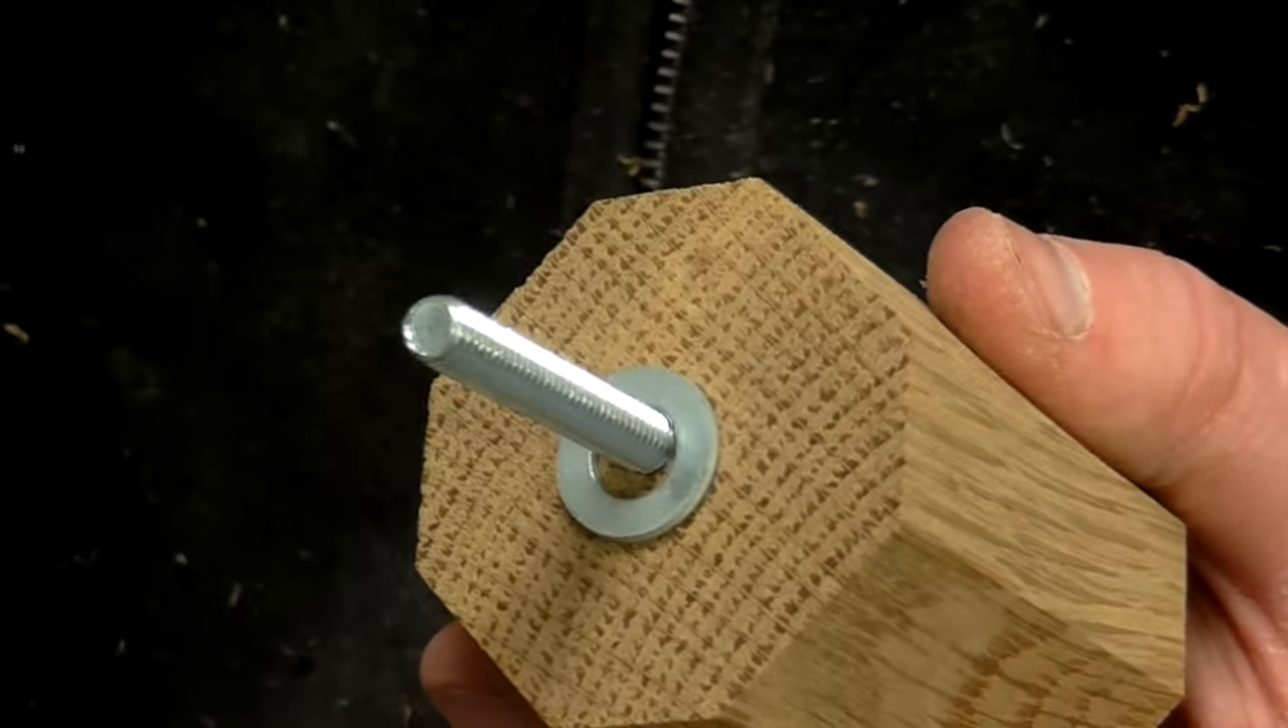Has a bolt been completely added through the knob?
Yes.